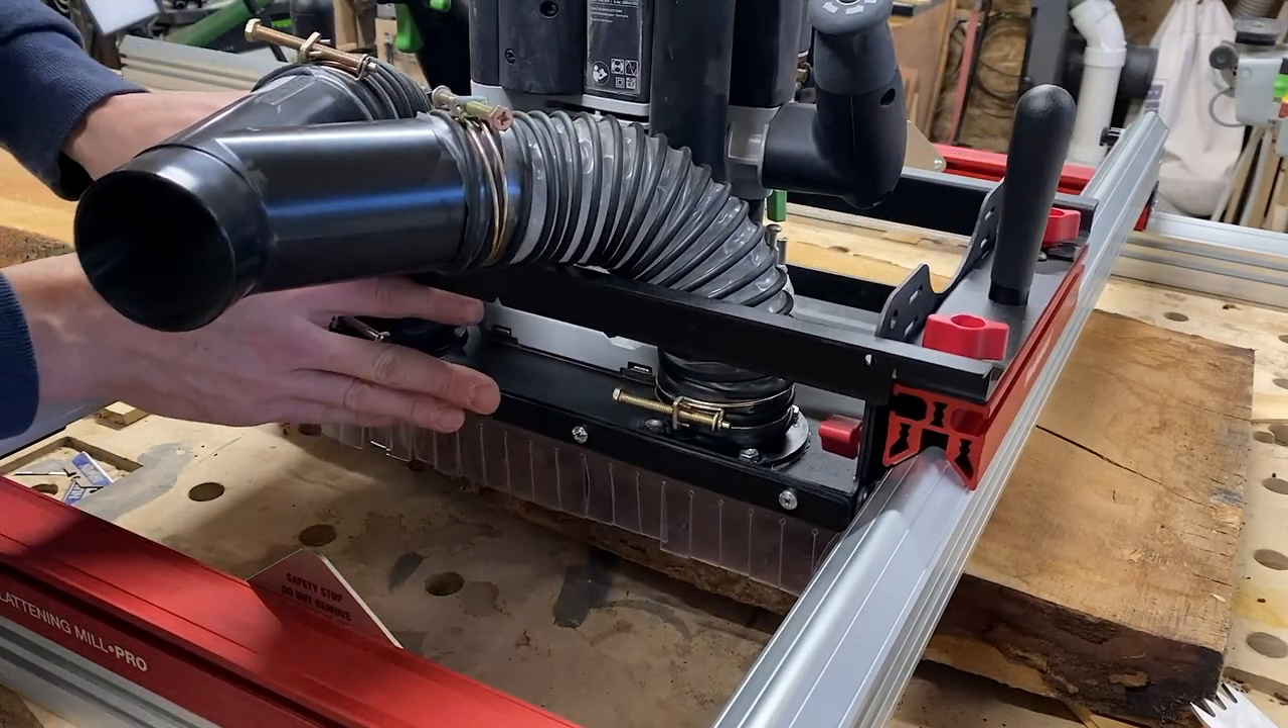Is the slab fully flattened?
No.